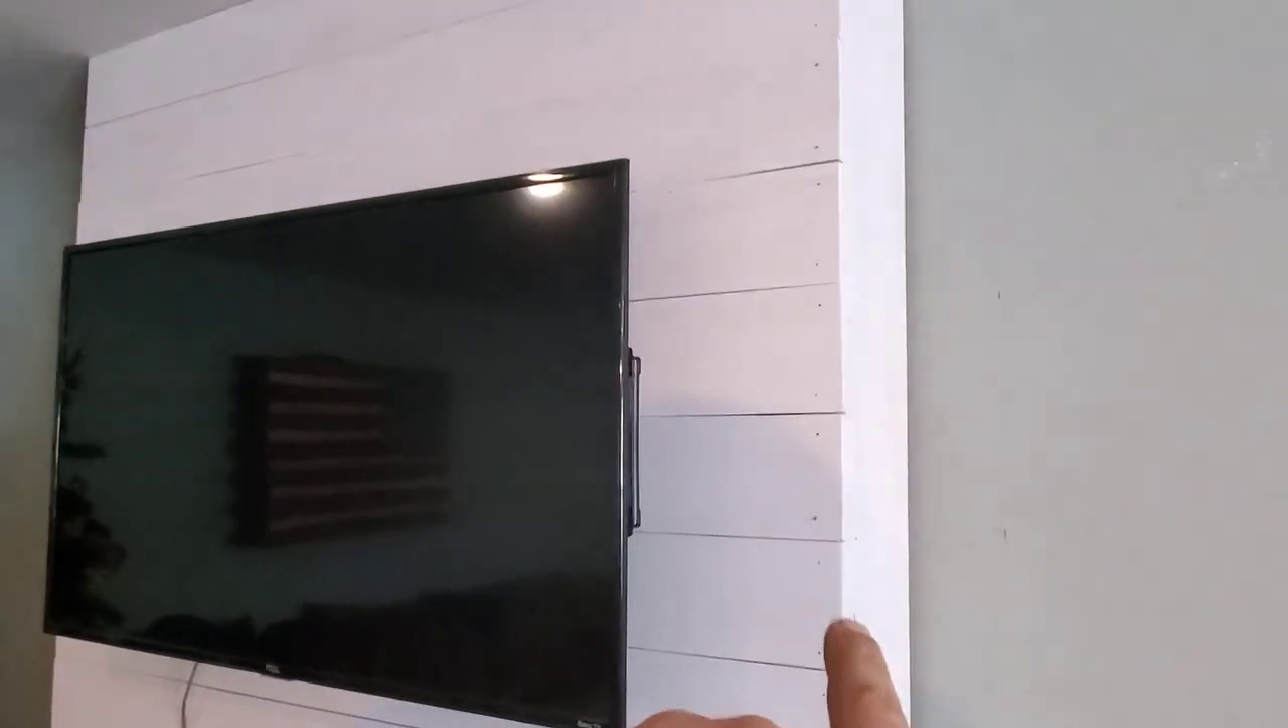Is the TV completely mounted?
Yes.